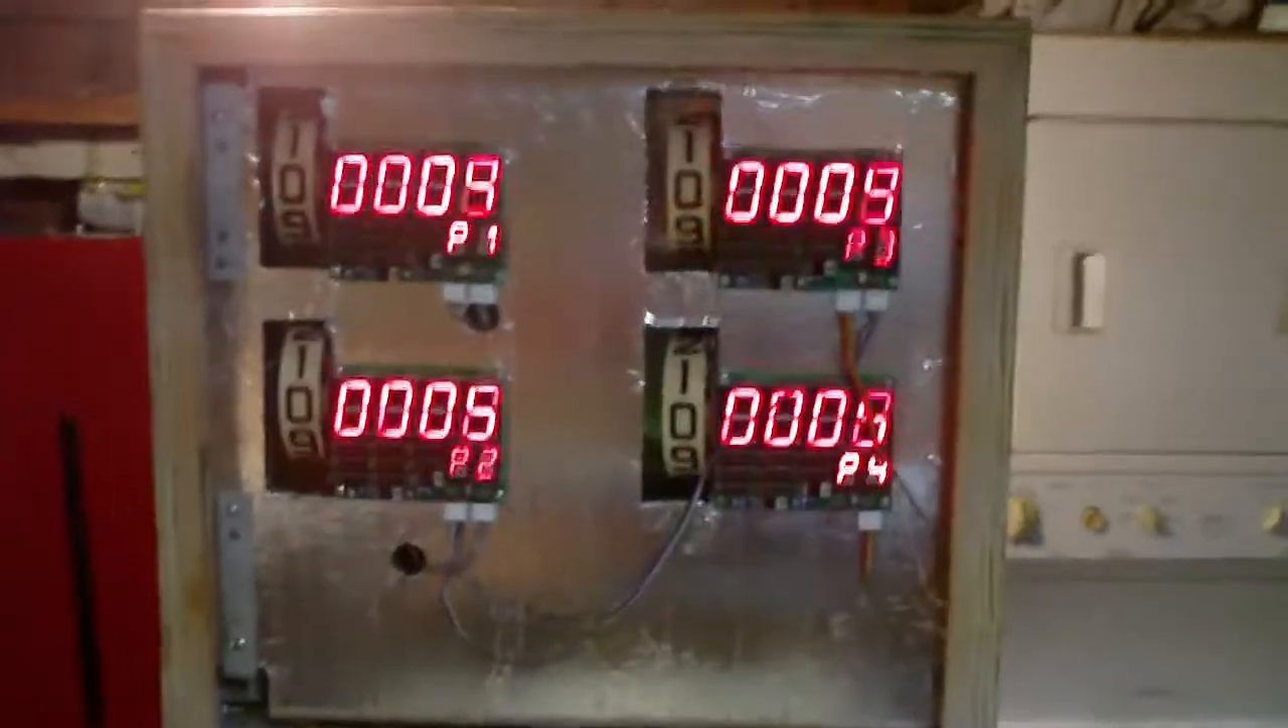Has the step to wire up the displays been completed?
Yes.